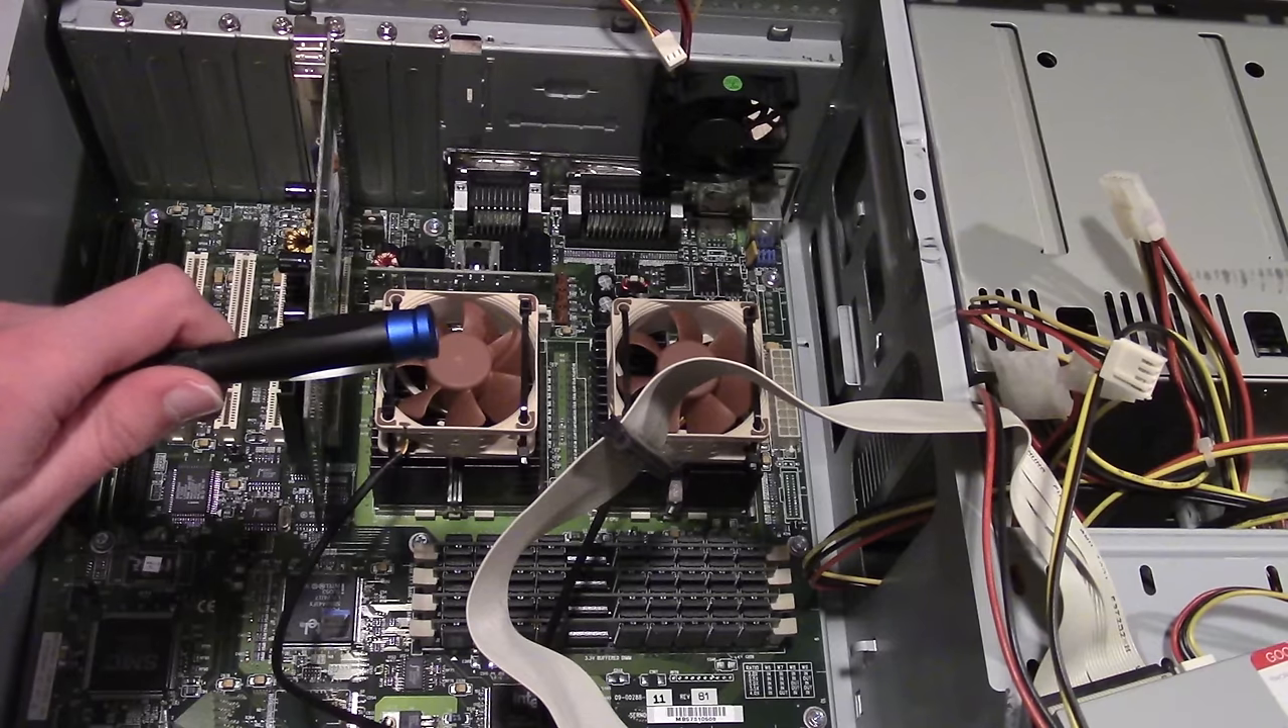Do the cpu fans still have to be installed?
No.